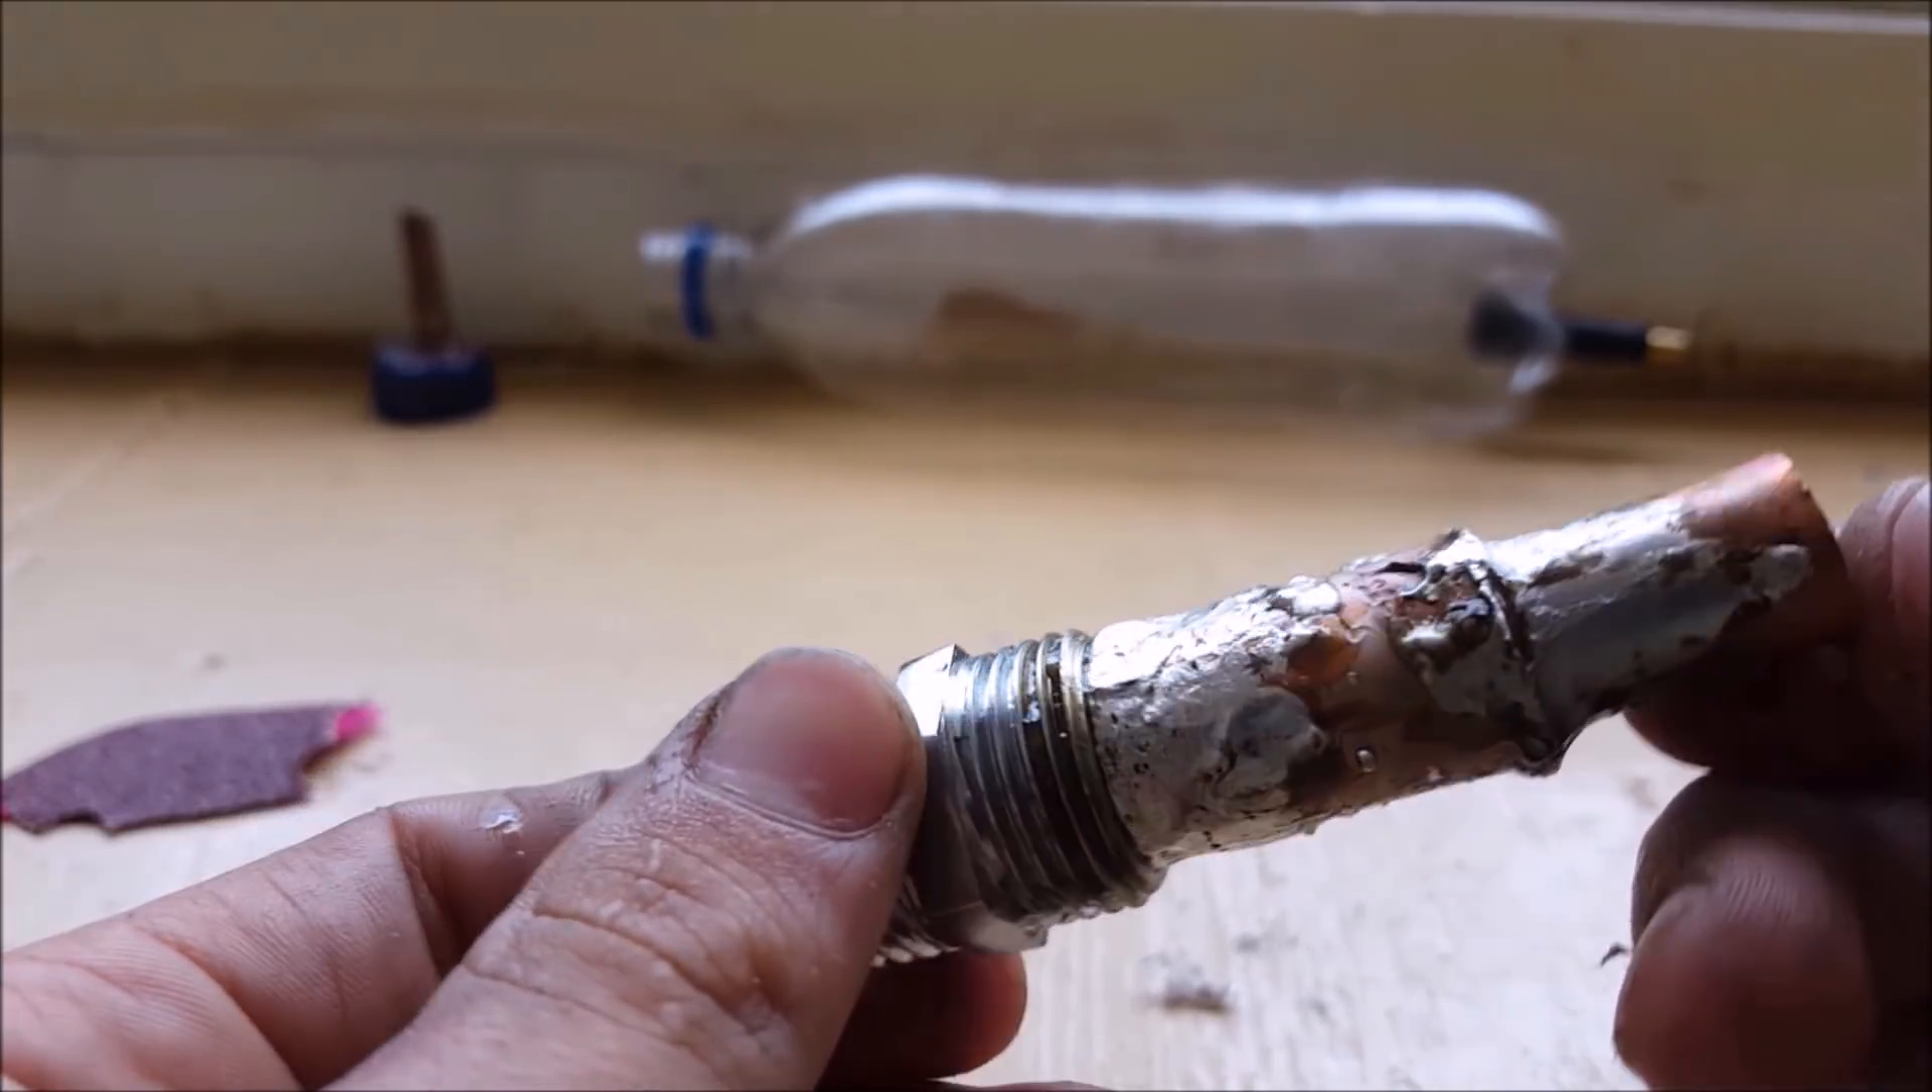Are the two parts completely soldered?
Yes.